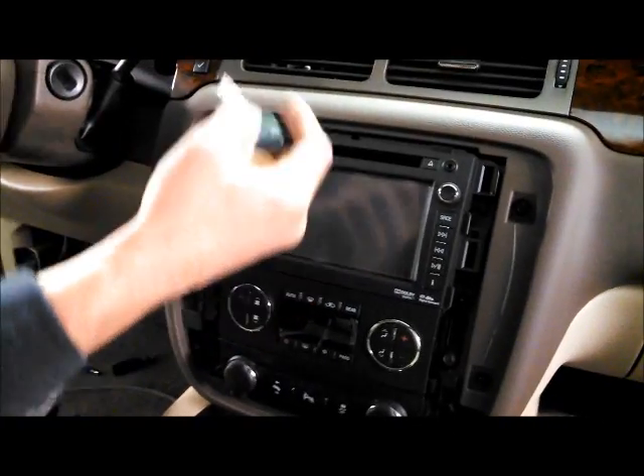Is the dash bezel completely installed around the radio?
No.